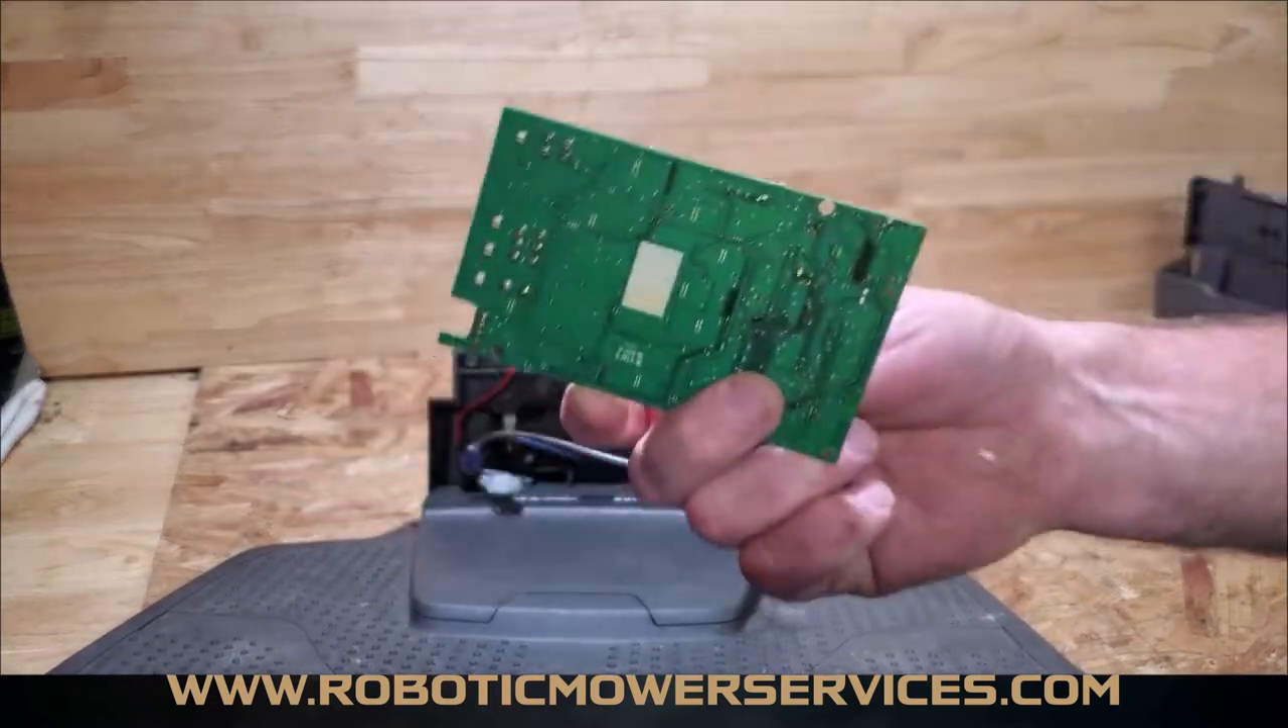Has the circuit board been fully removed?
Yes.